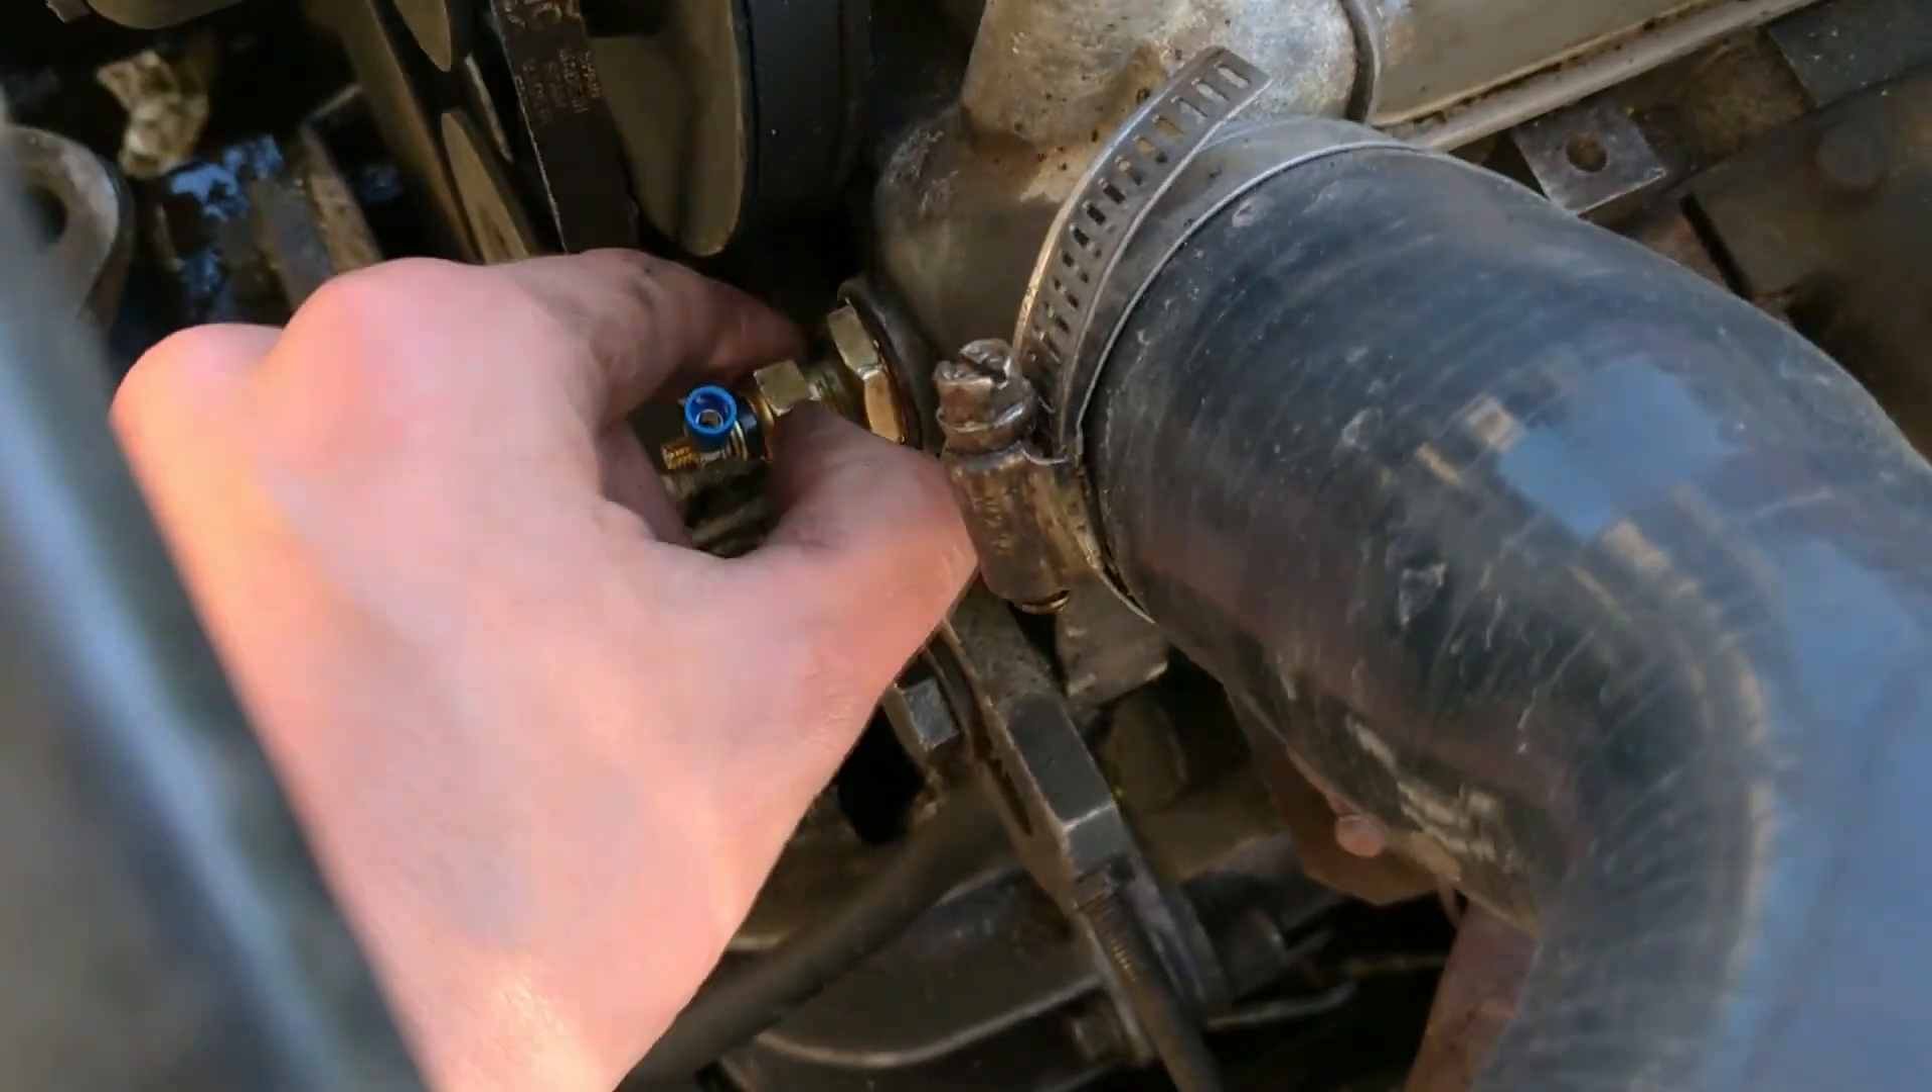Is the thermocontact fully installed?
No.